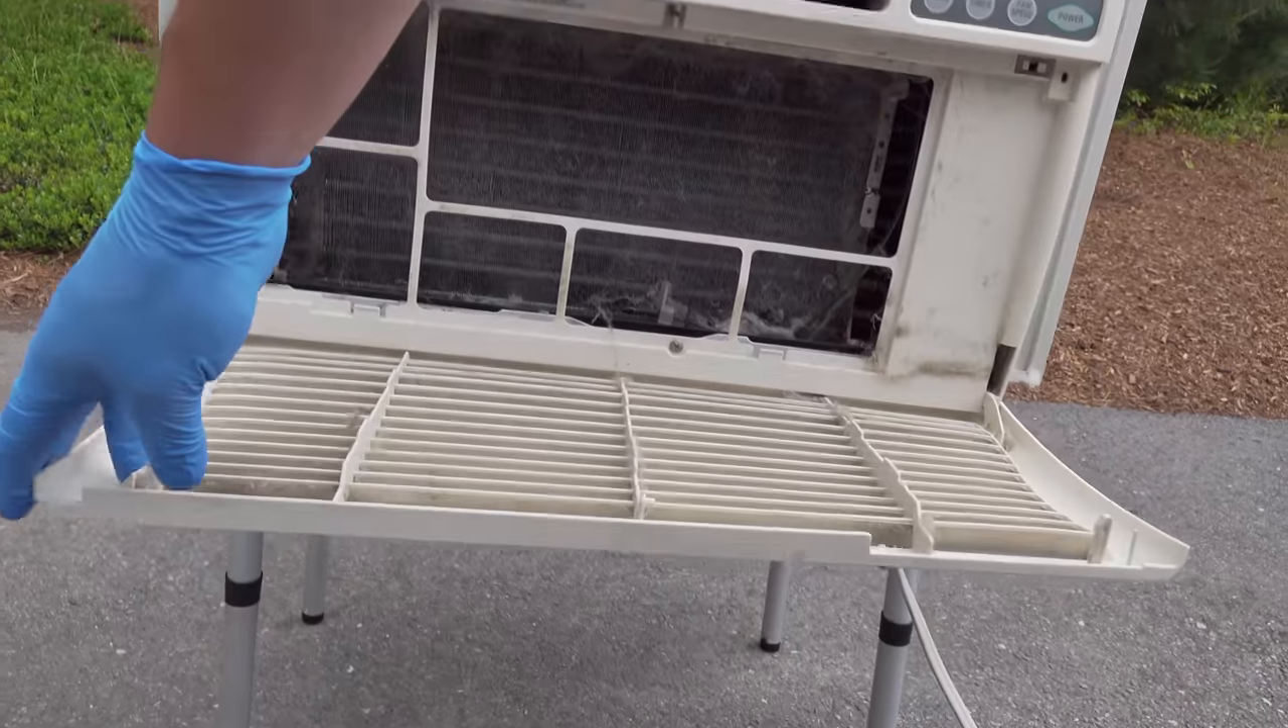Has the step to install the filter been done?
No.